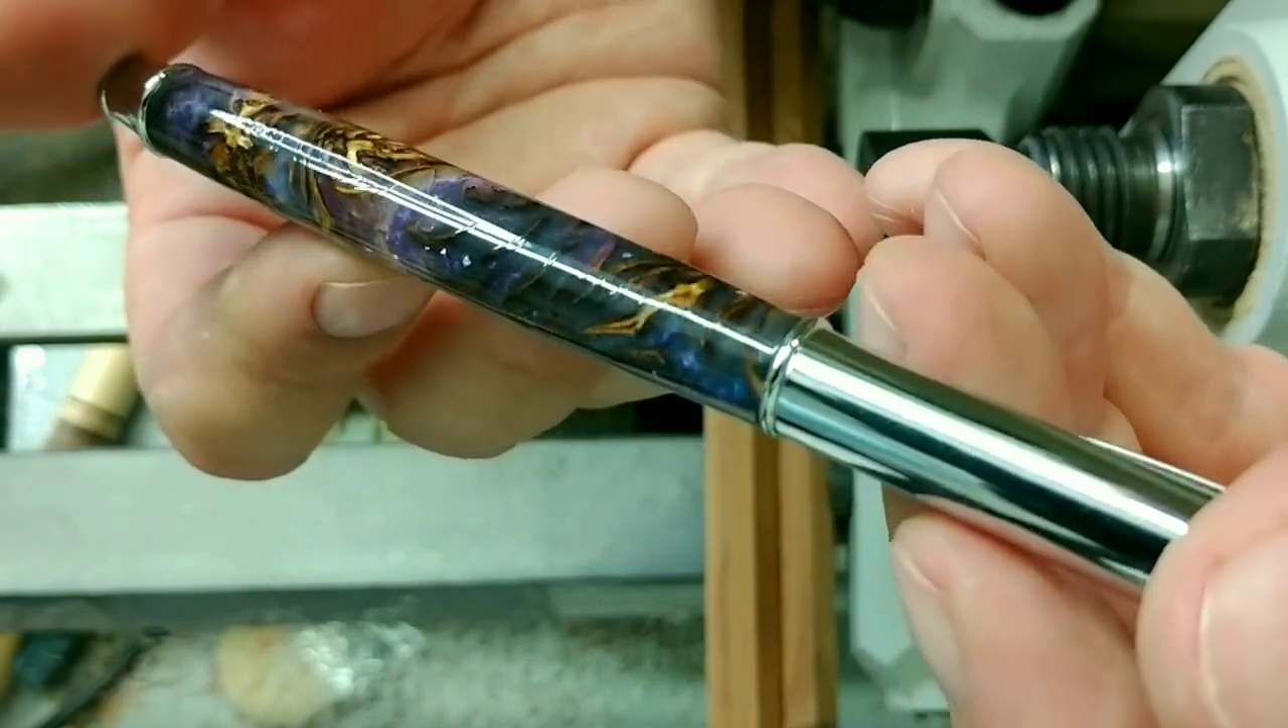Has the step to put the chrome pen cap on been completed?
Yes.